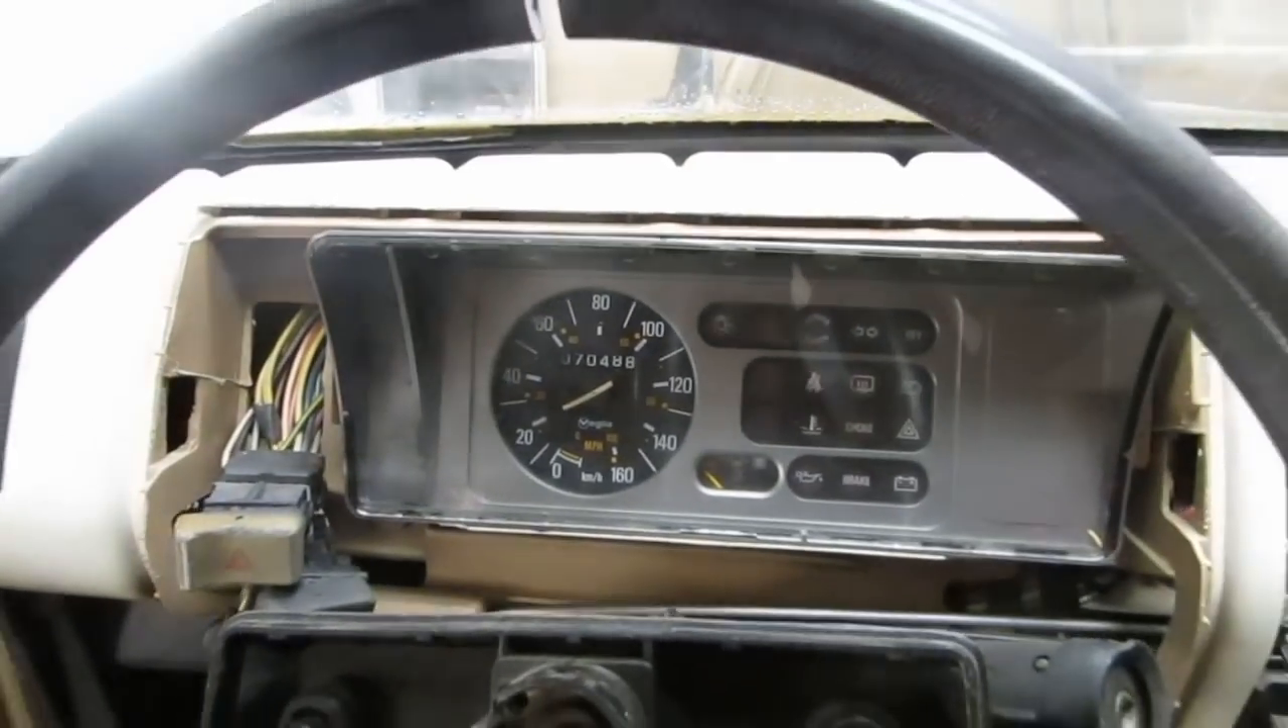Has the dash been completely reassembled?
No.